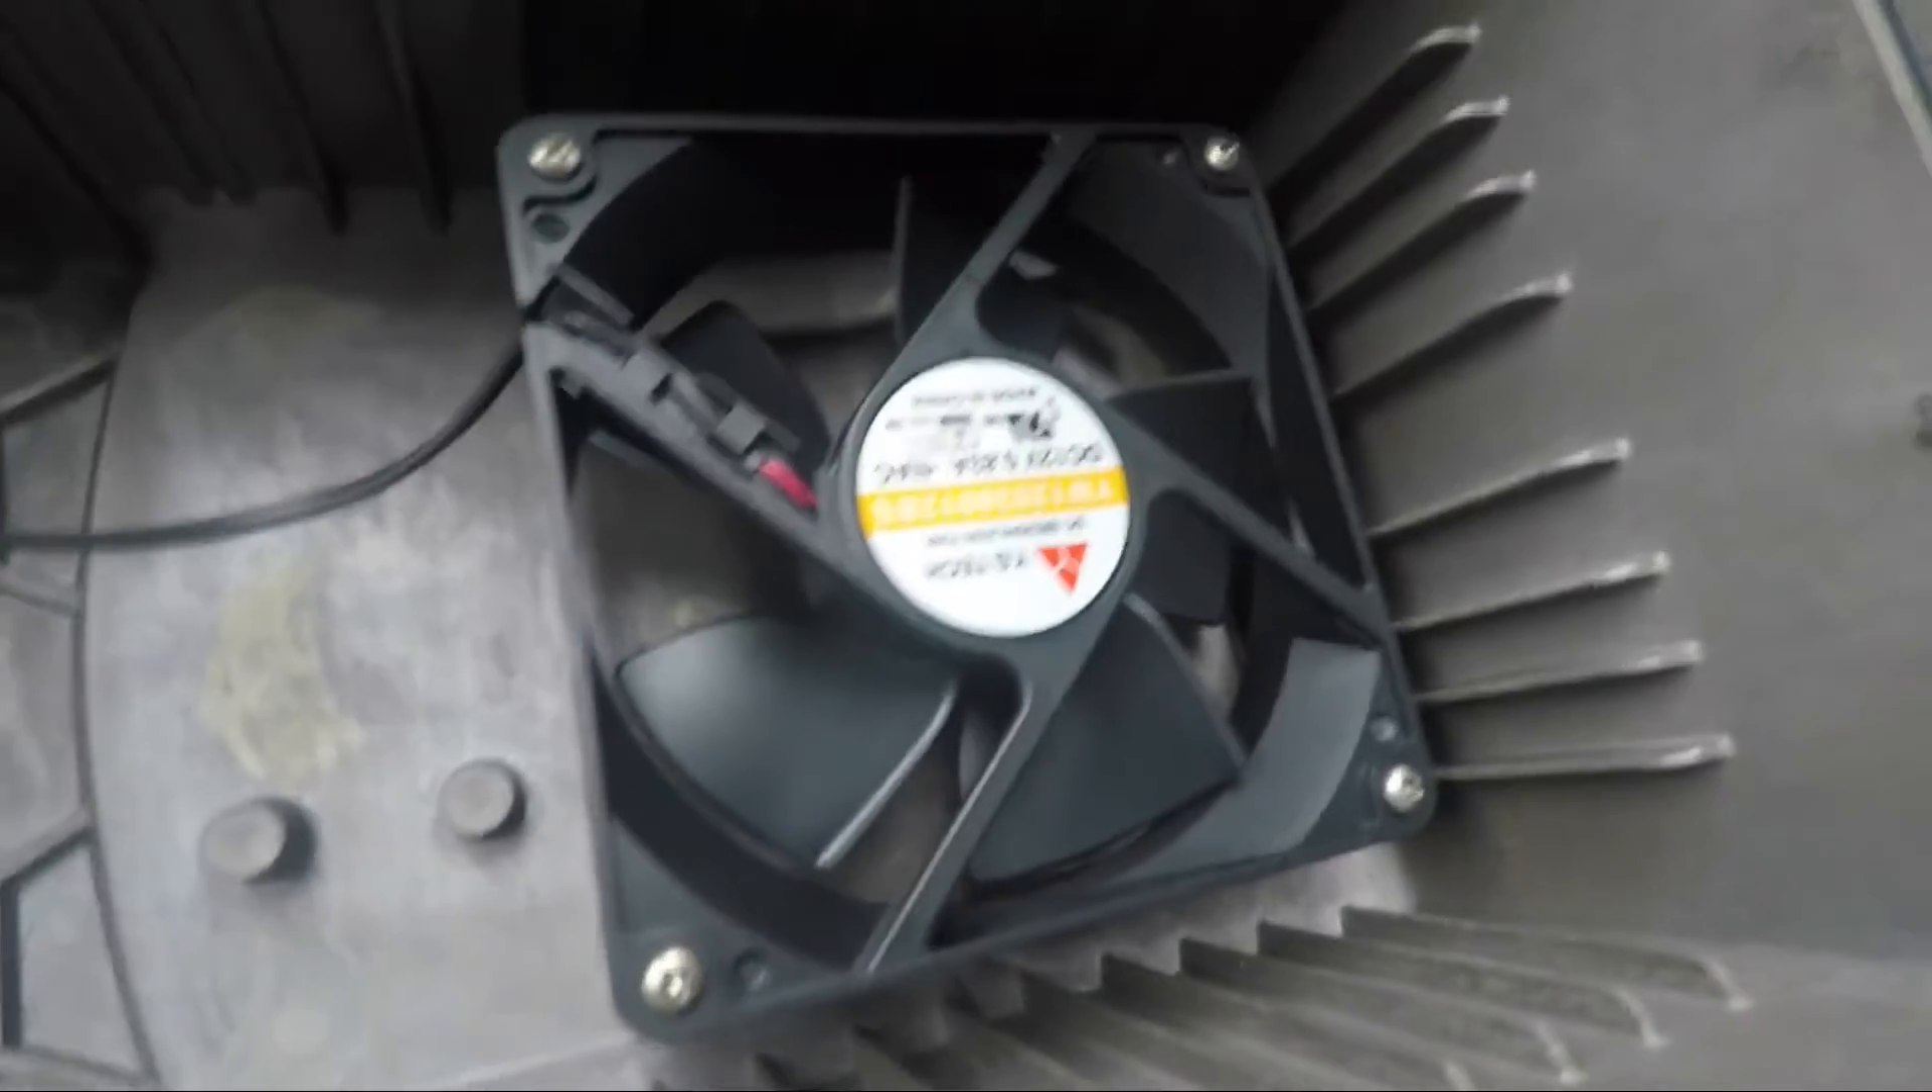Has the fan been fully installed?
Yes.